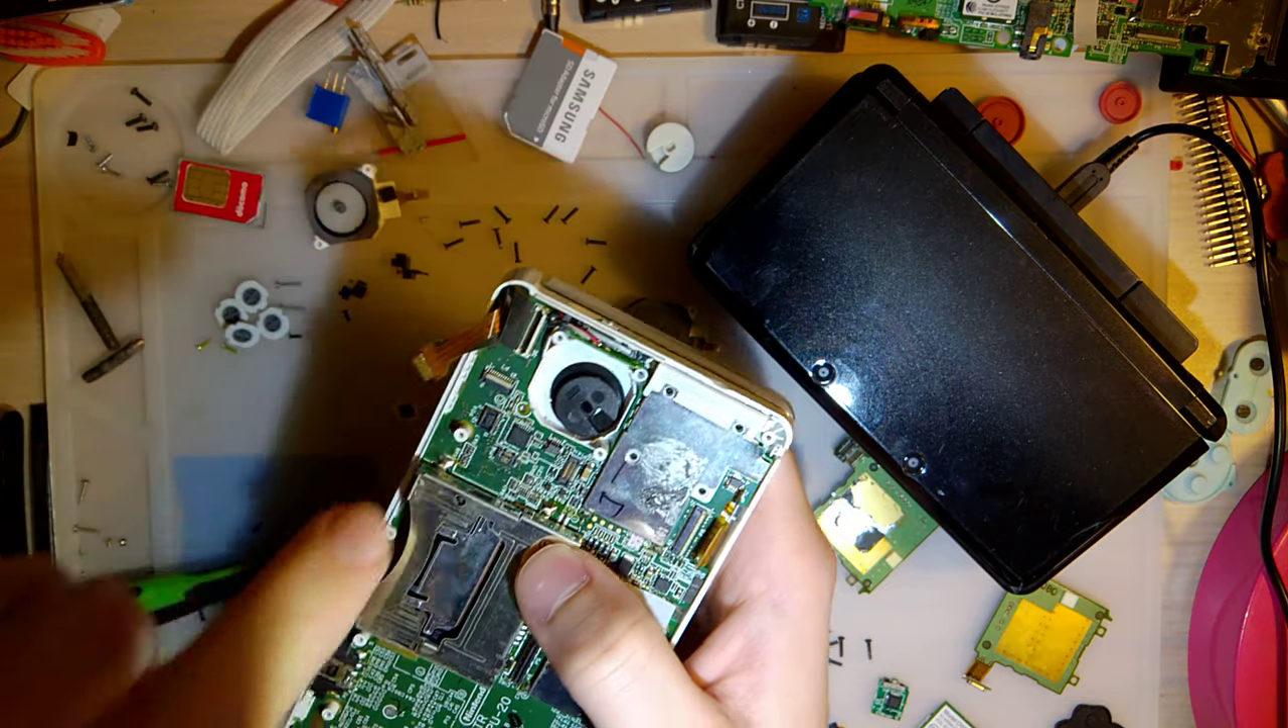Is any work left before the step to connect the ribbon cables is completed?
Yes.